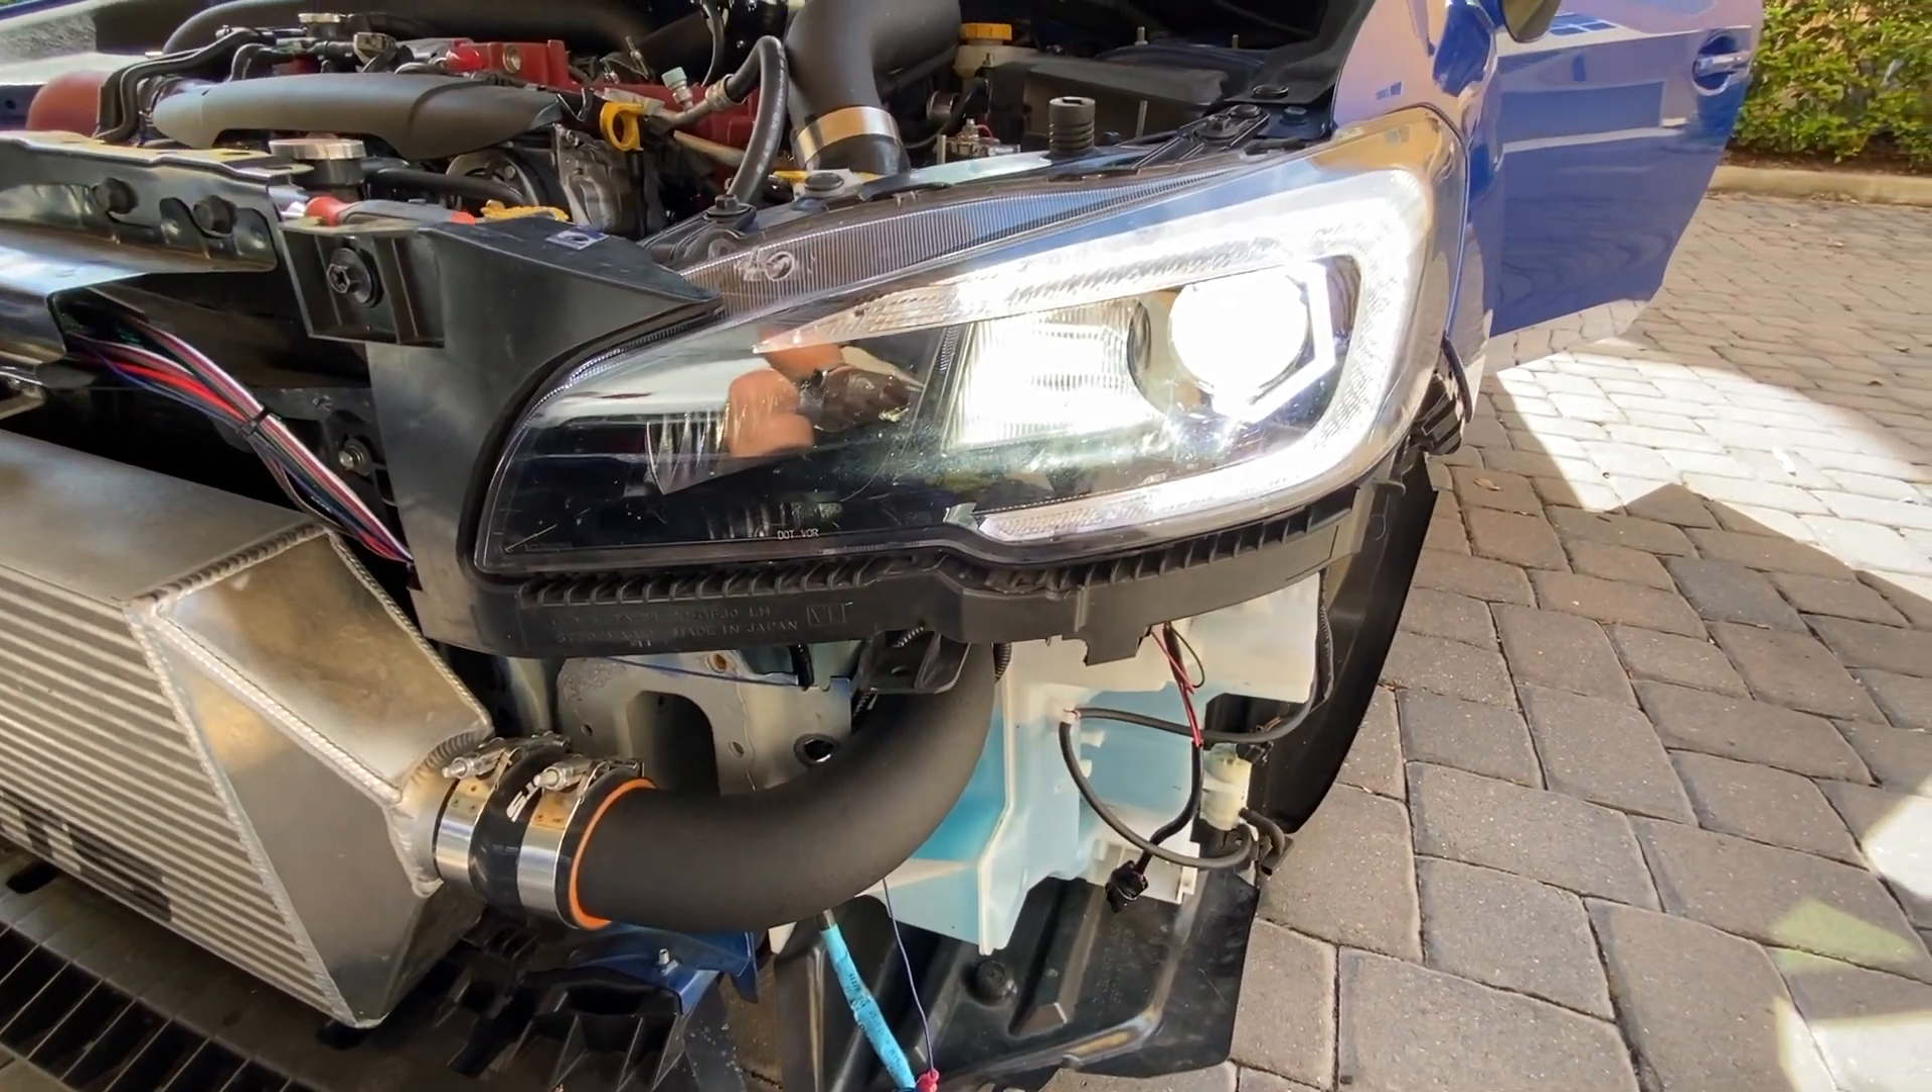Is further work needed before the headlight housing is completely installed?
No.